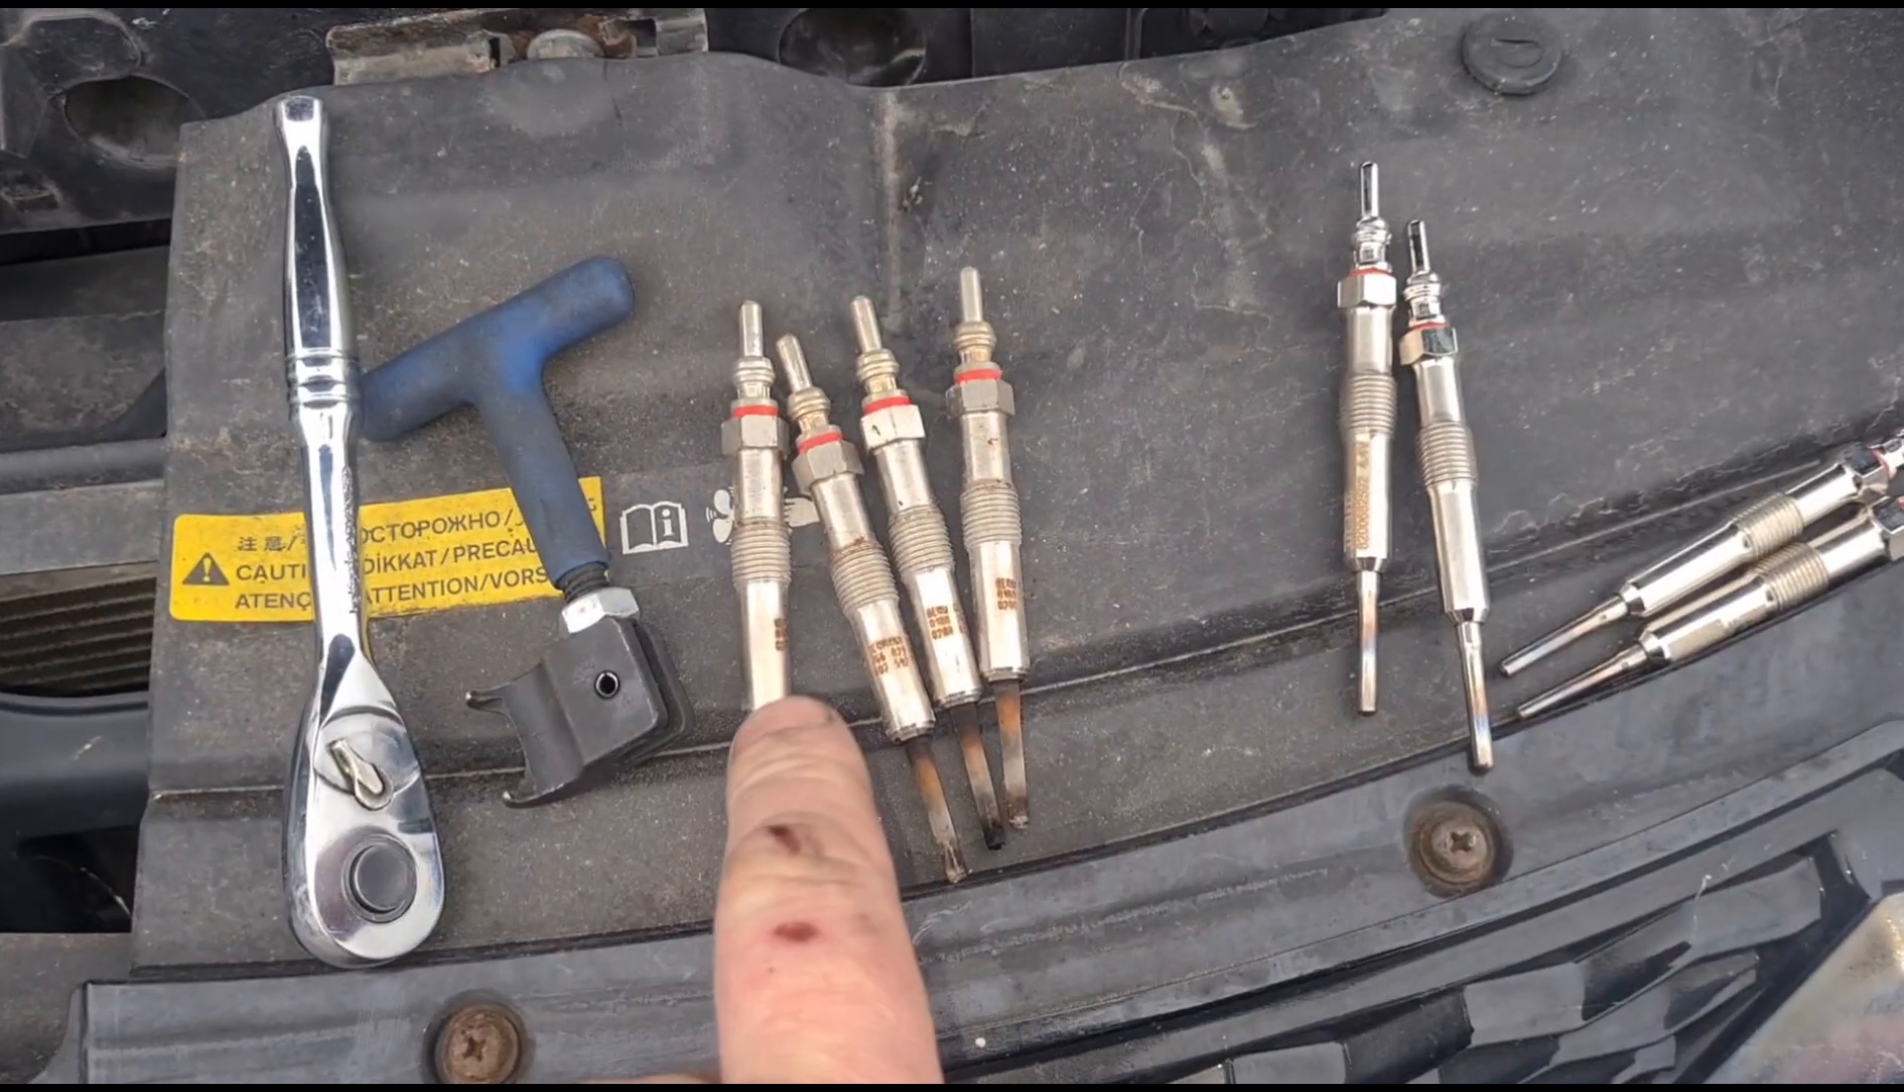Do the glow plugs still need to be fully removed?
No.